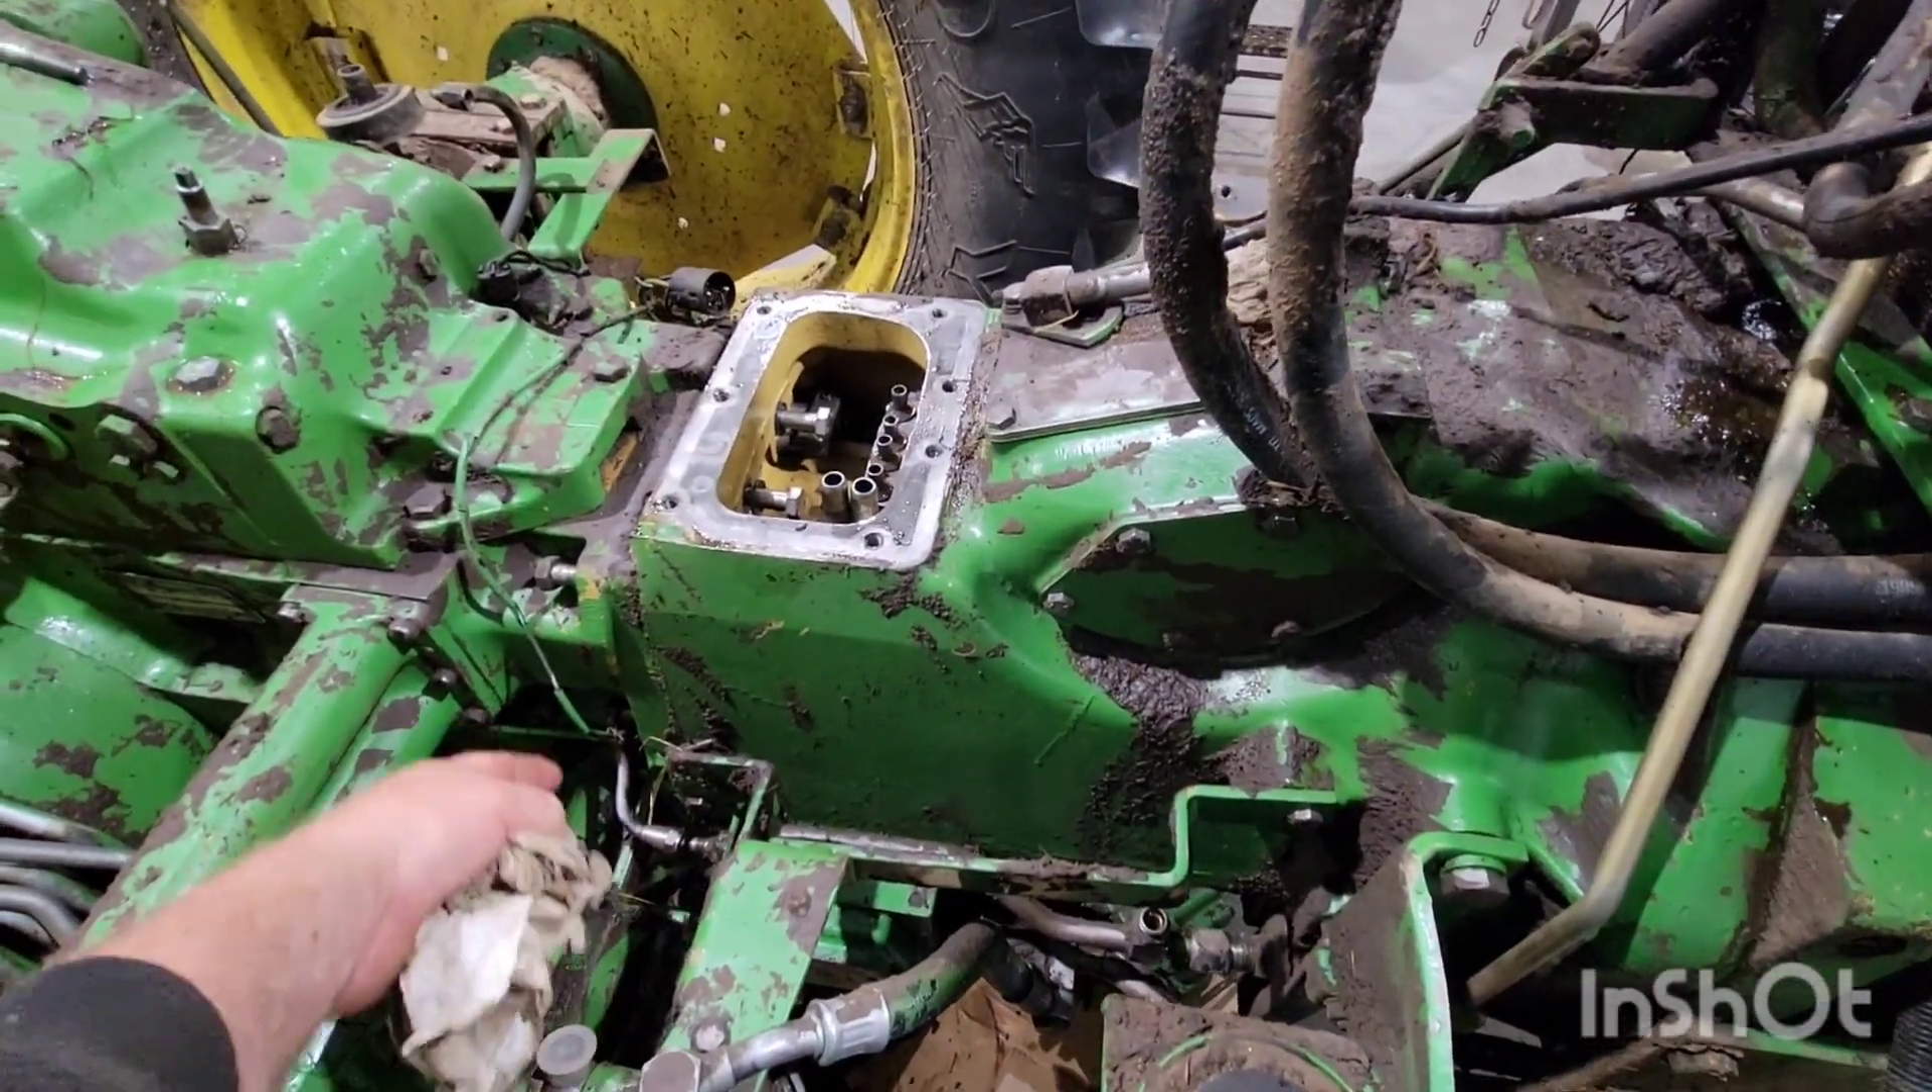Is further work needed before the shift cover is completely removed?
No.